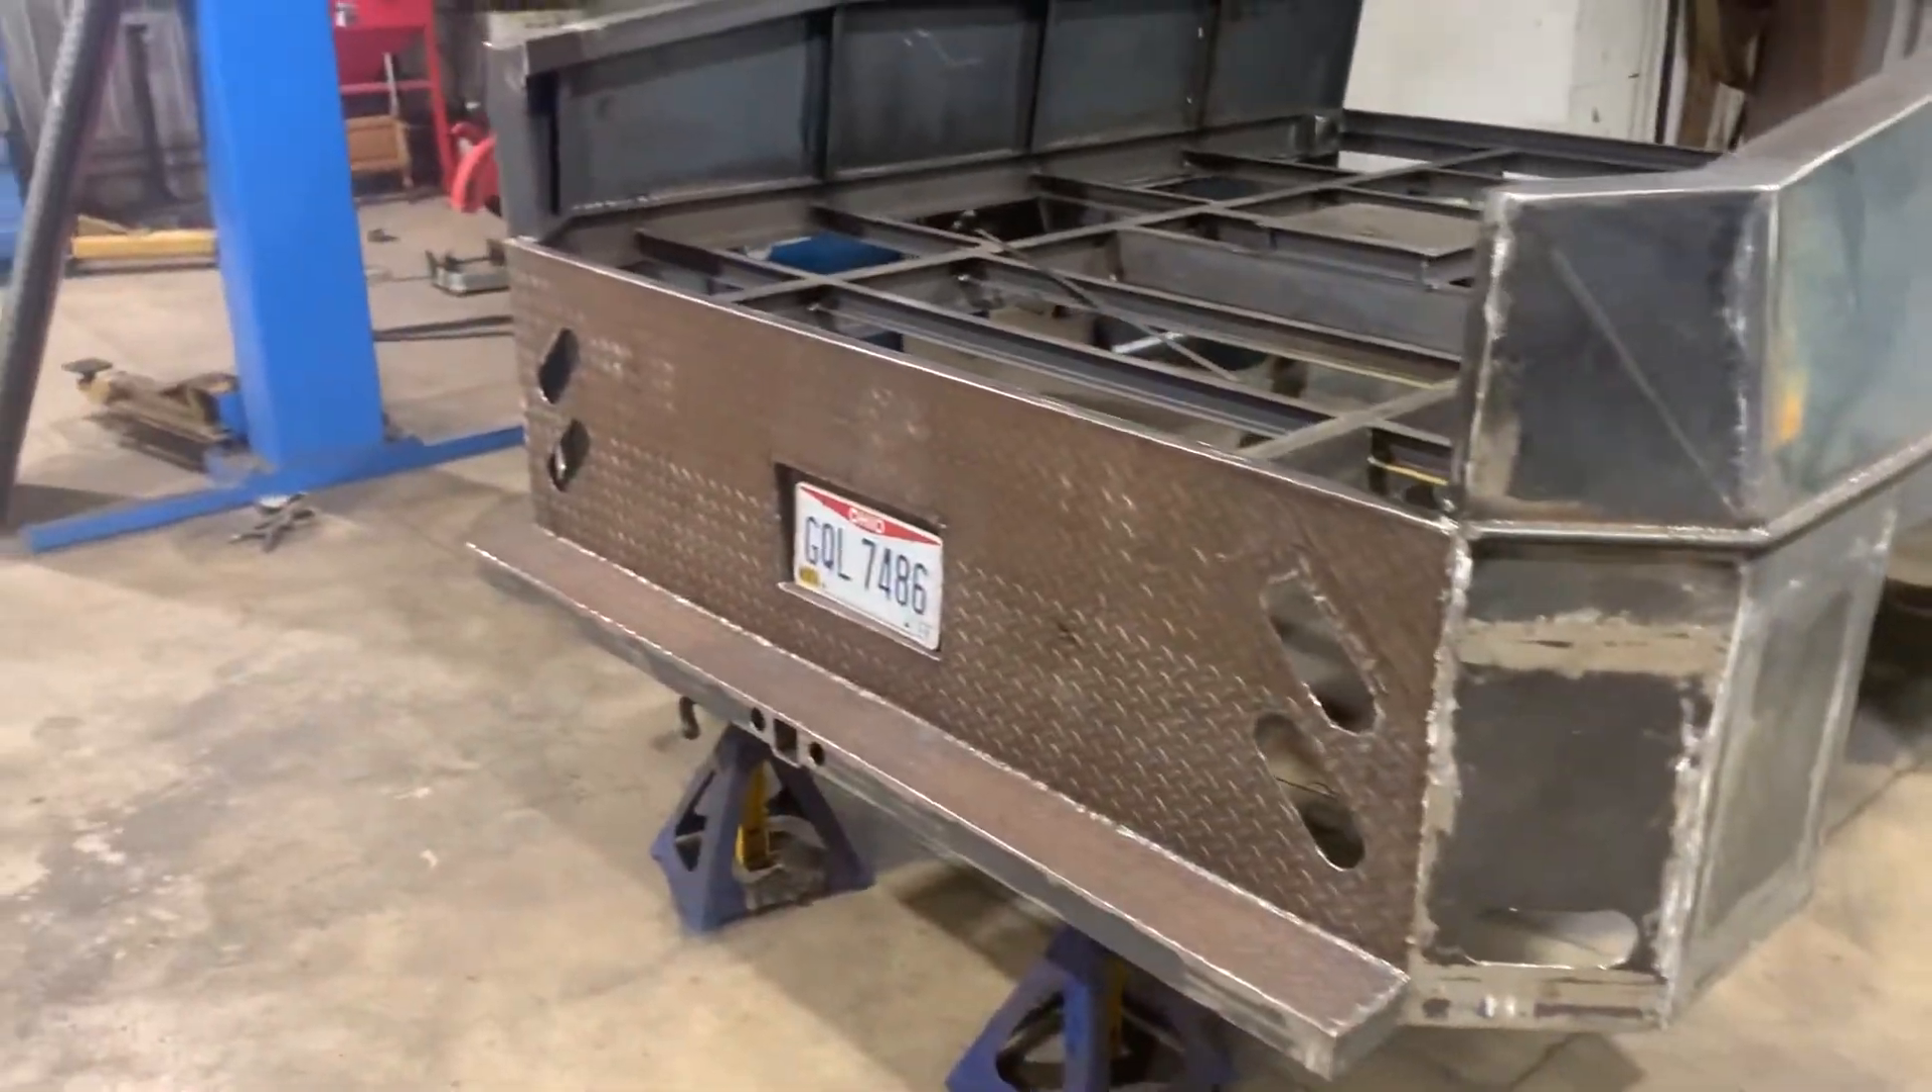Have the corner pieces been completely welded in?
Yes.